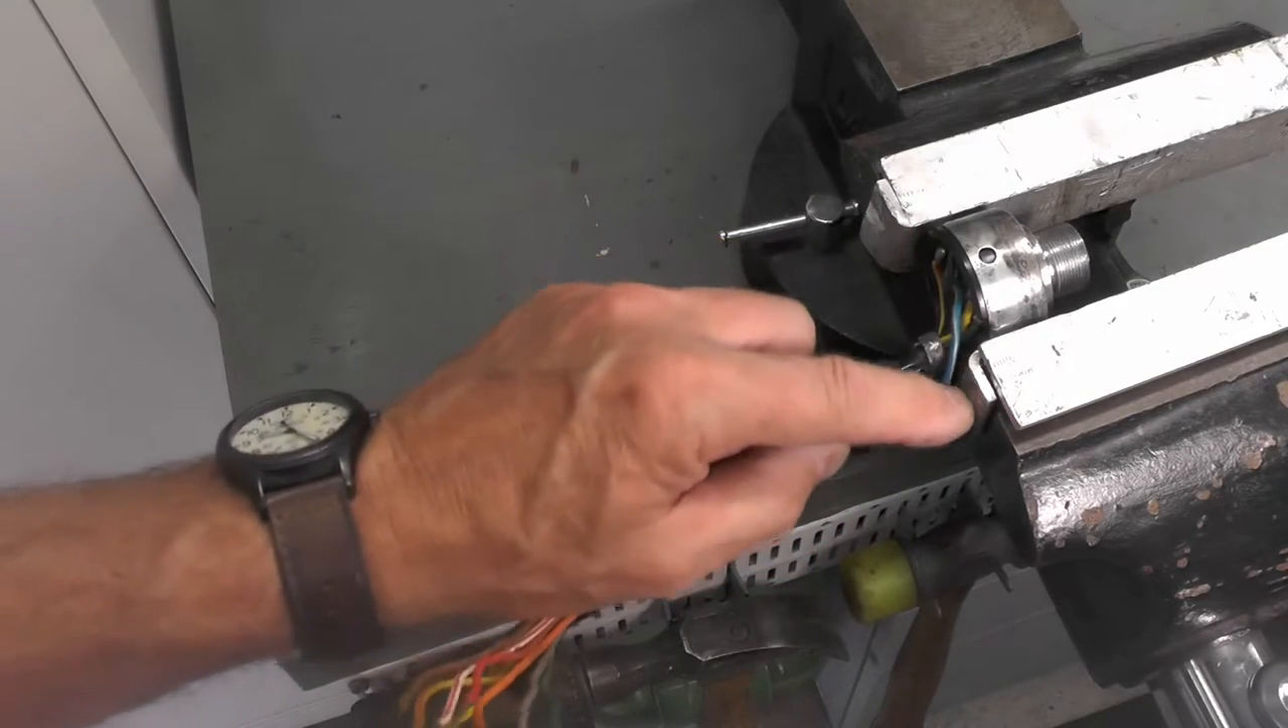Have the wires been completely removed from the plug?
No.